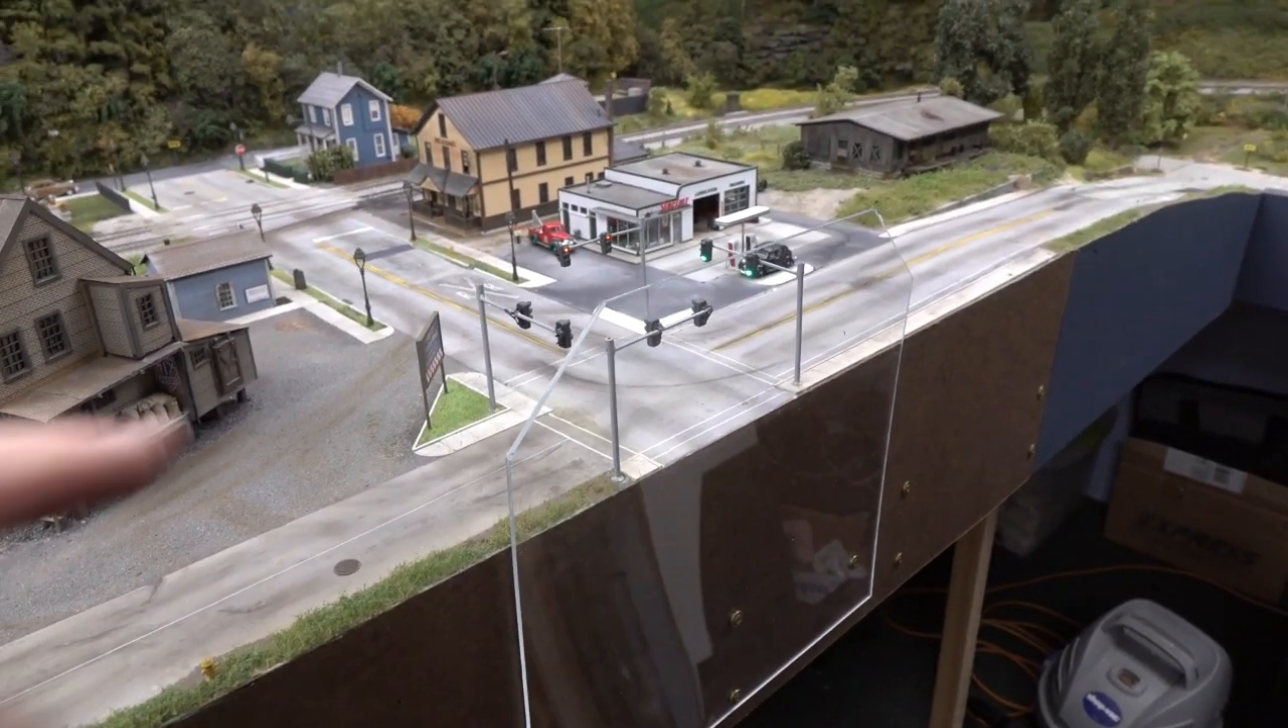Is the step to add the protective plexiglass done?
Yes.